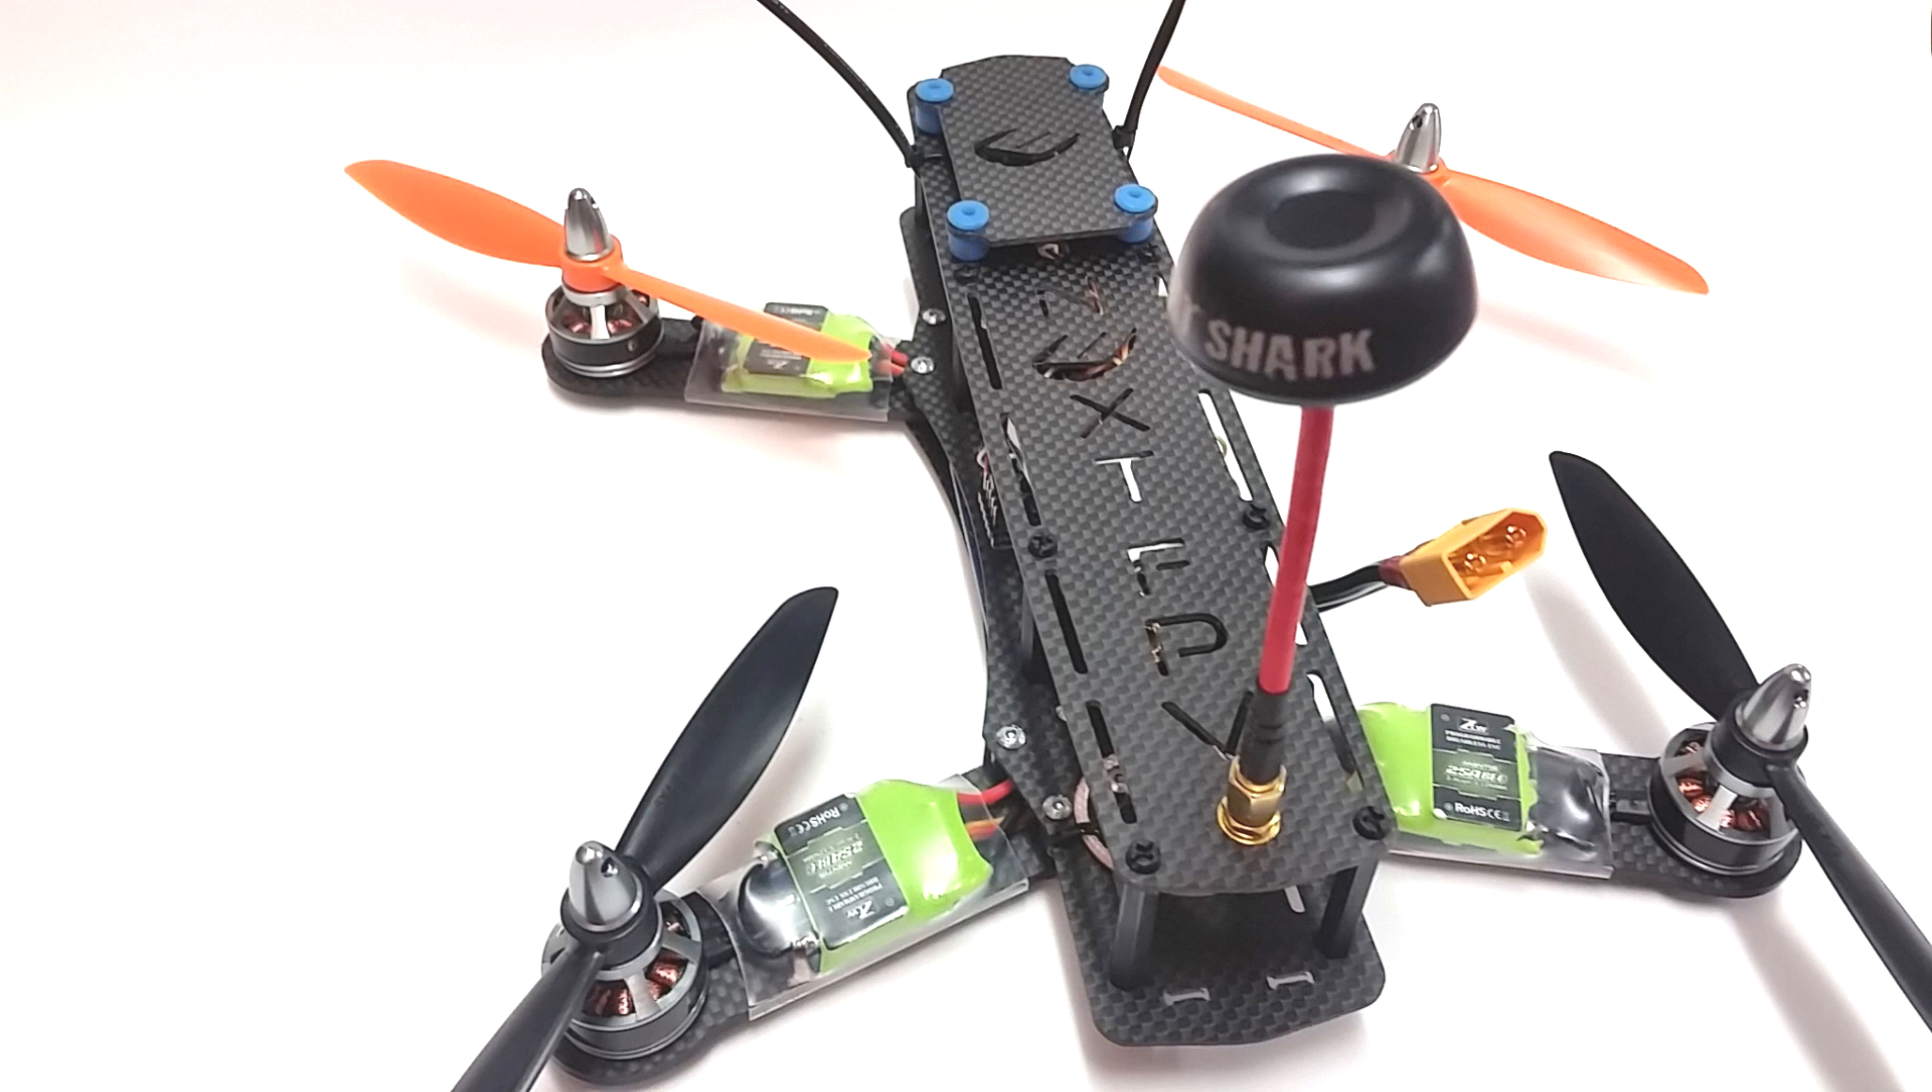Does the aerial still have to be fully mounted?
No.